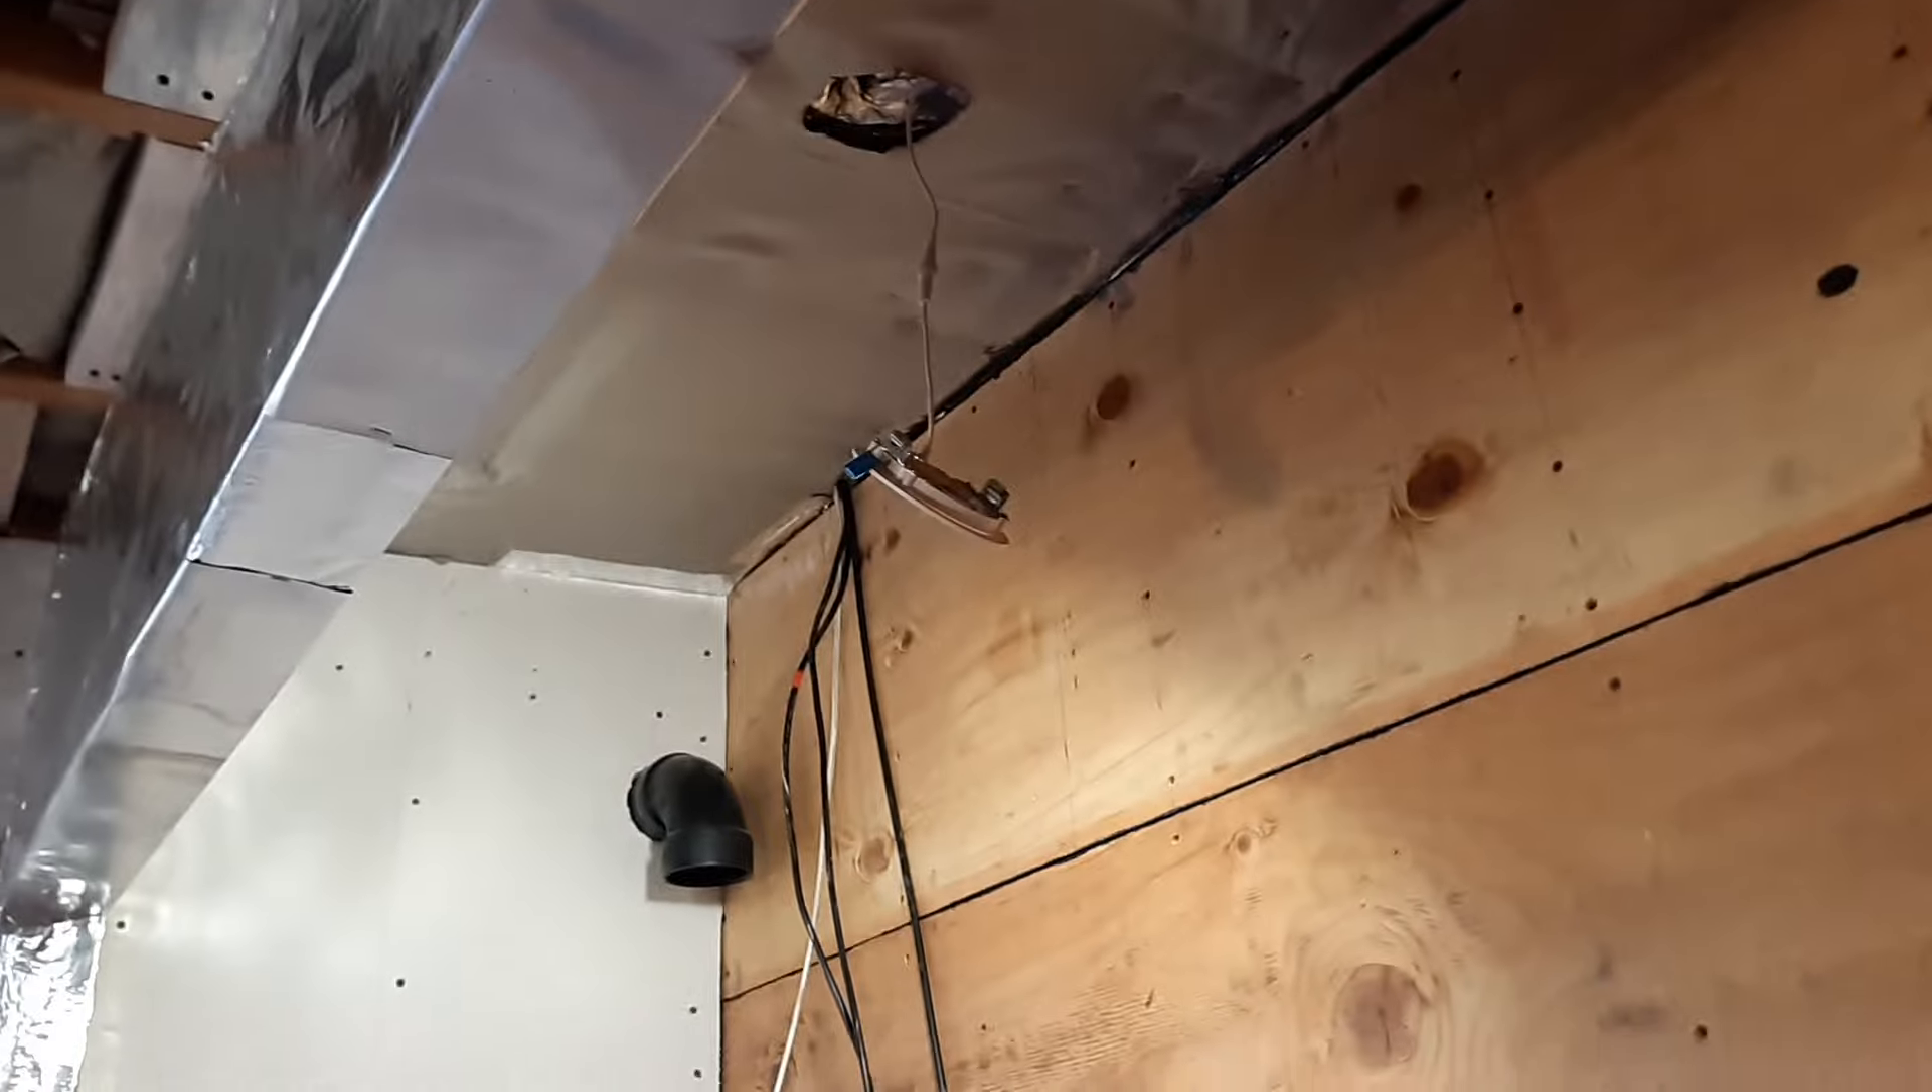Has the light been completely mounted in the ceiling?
No.